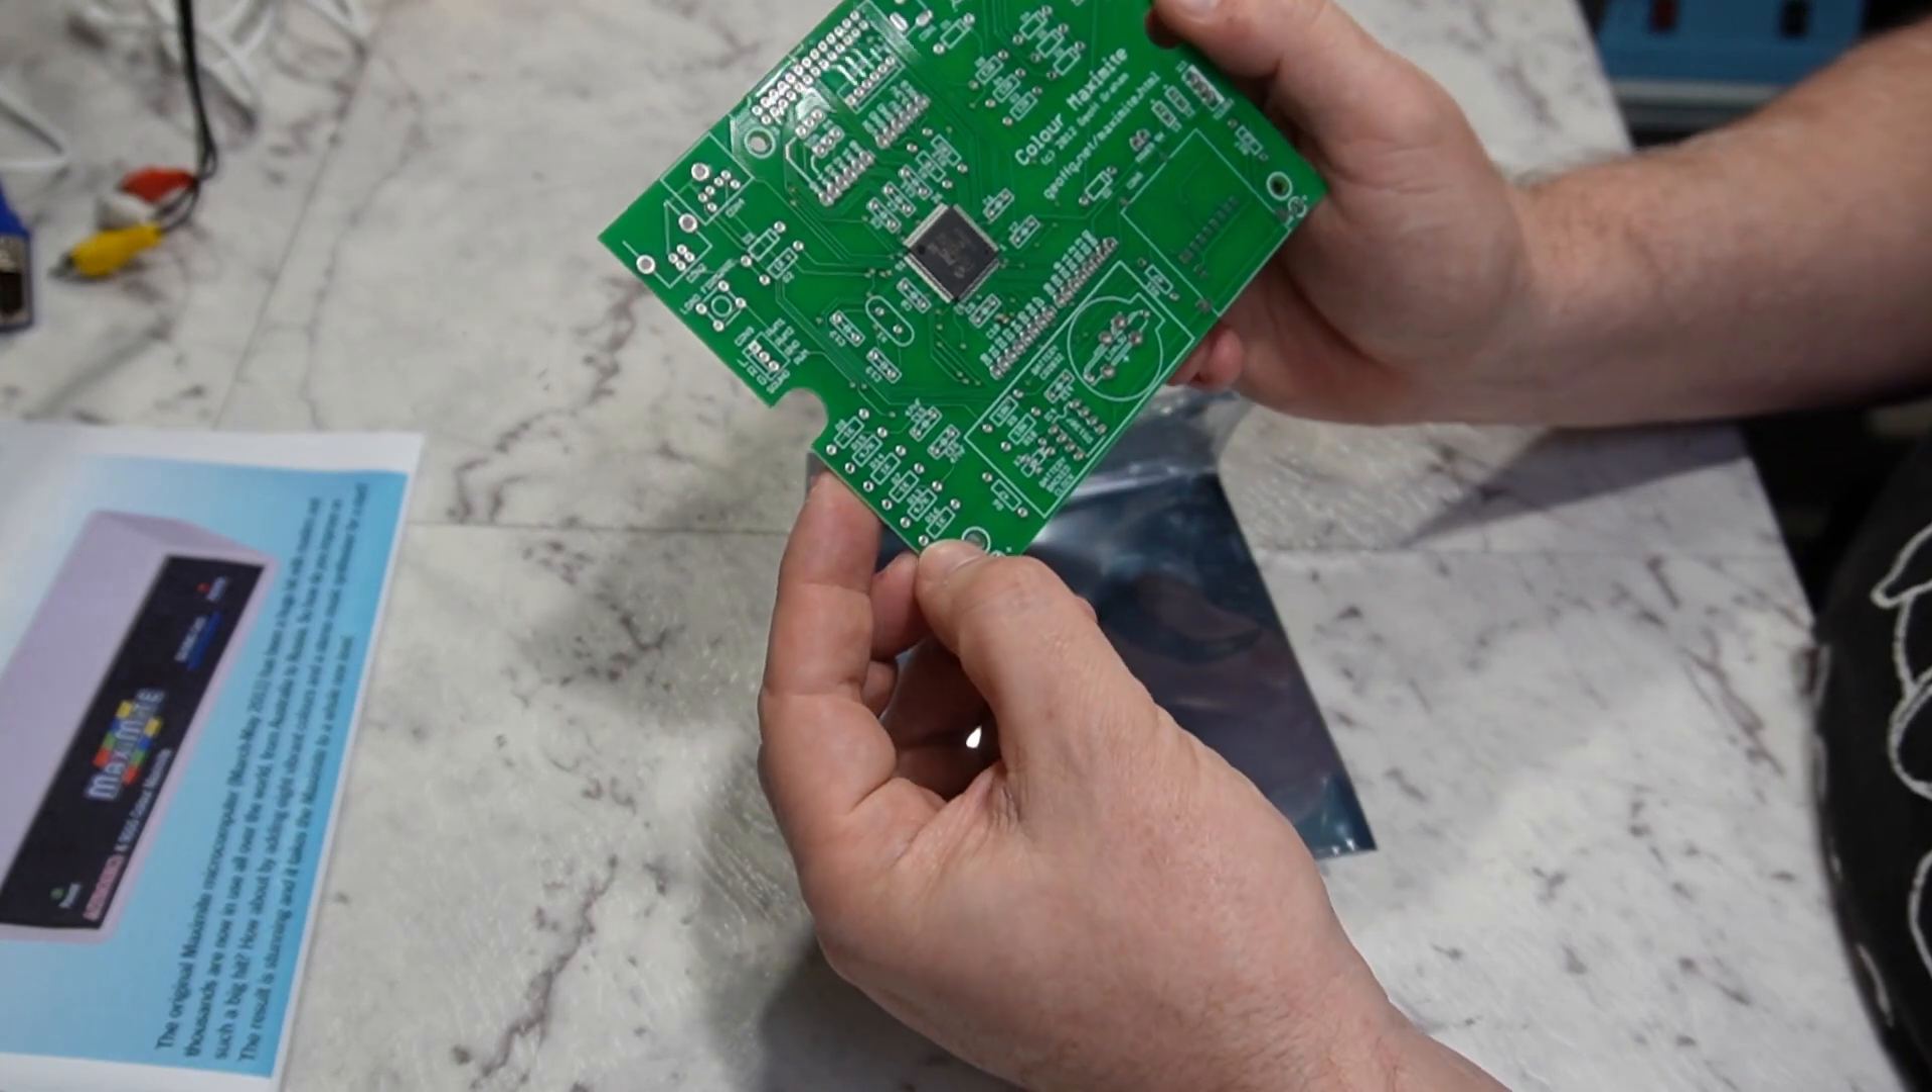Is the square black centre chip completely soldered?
Yes.